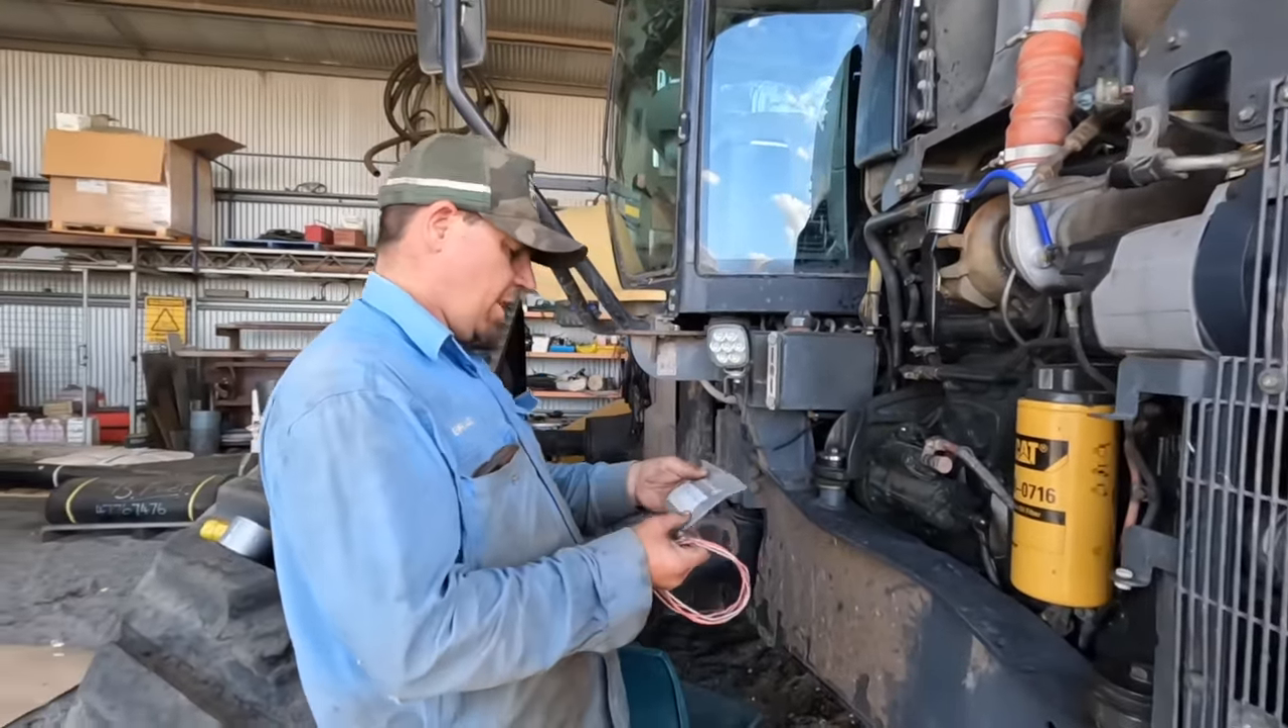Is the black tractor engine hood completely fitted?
No.